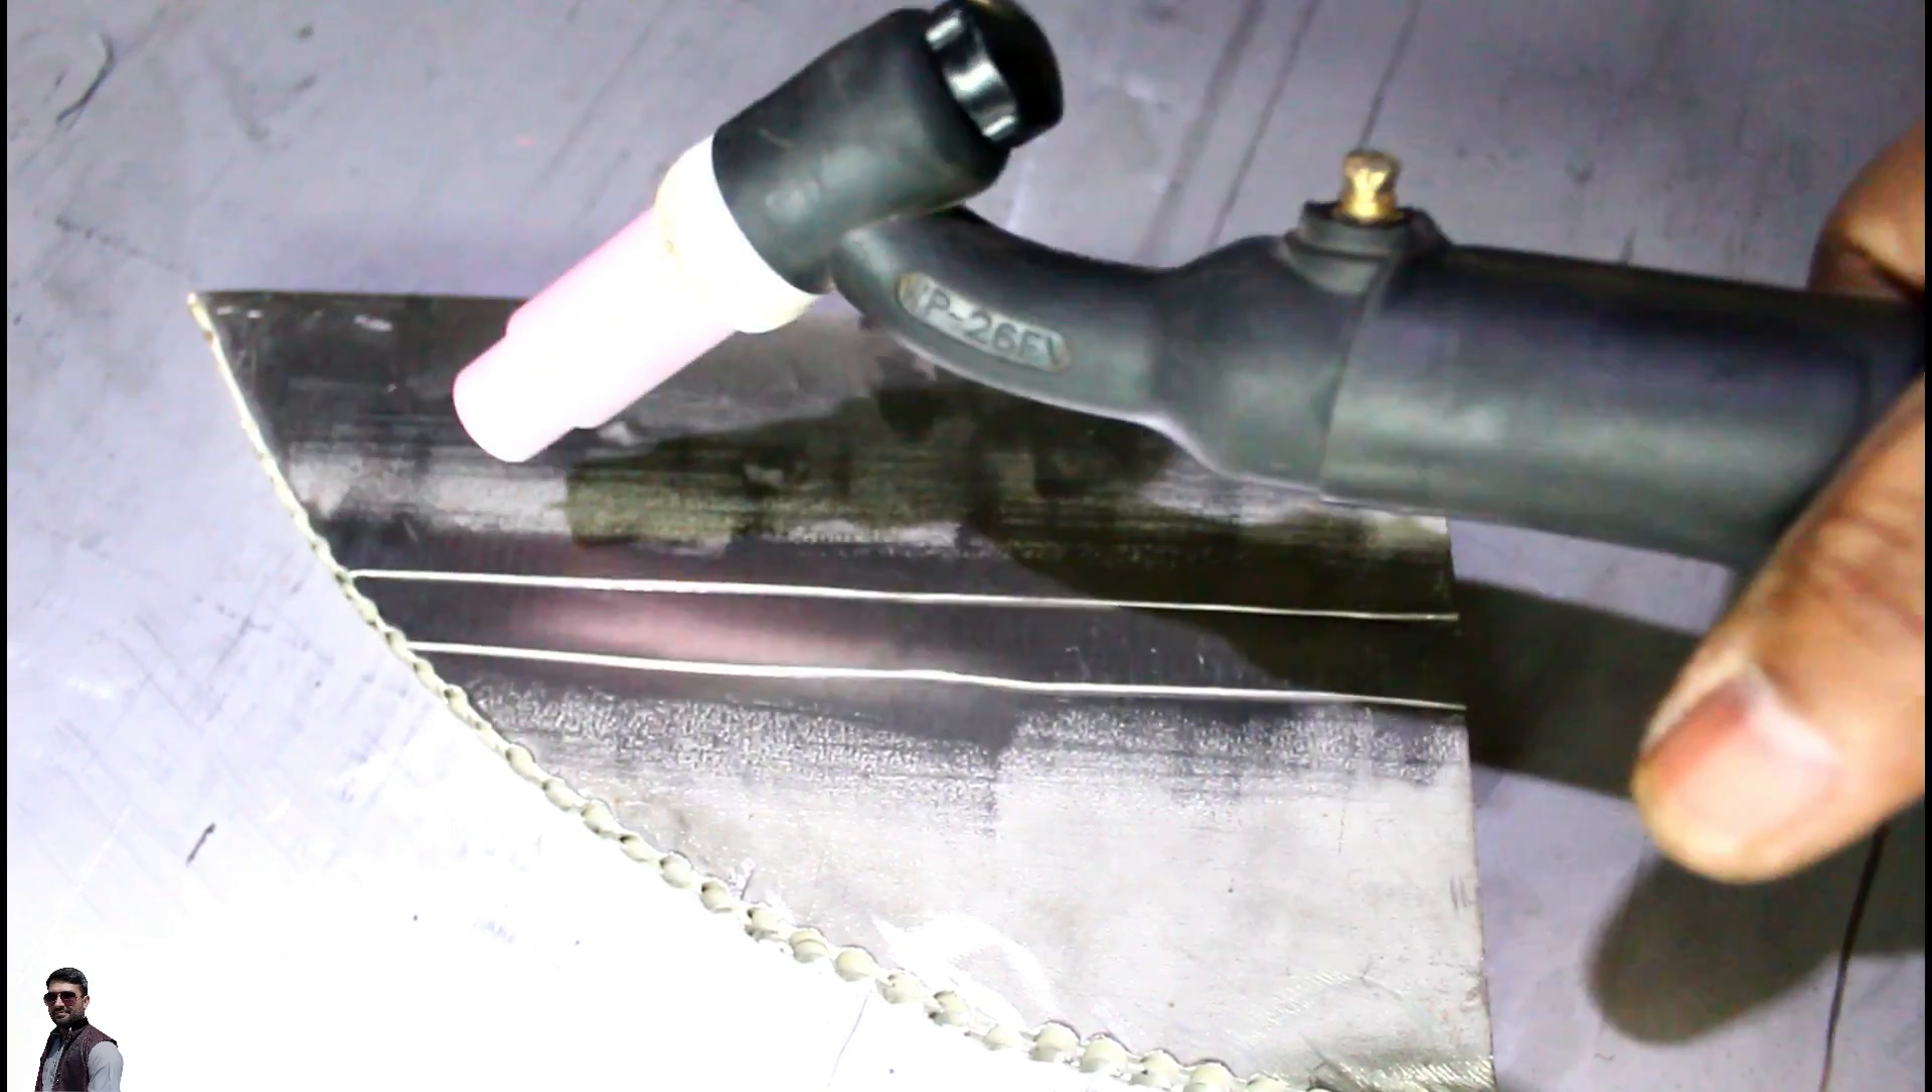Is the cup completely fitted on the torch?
Yes.